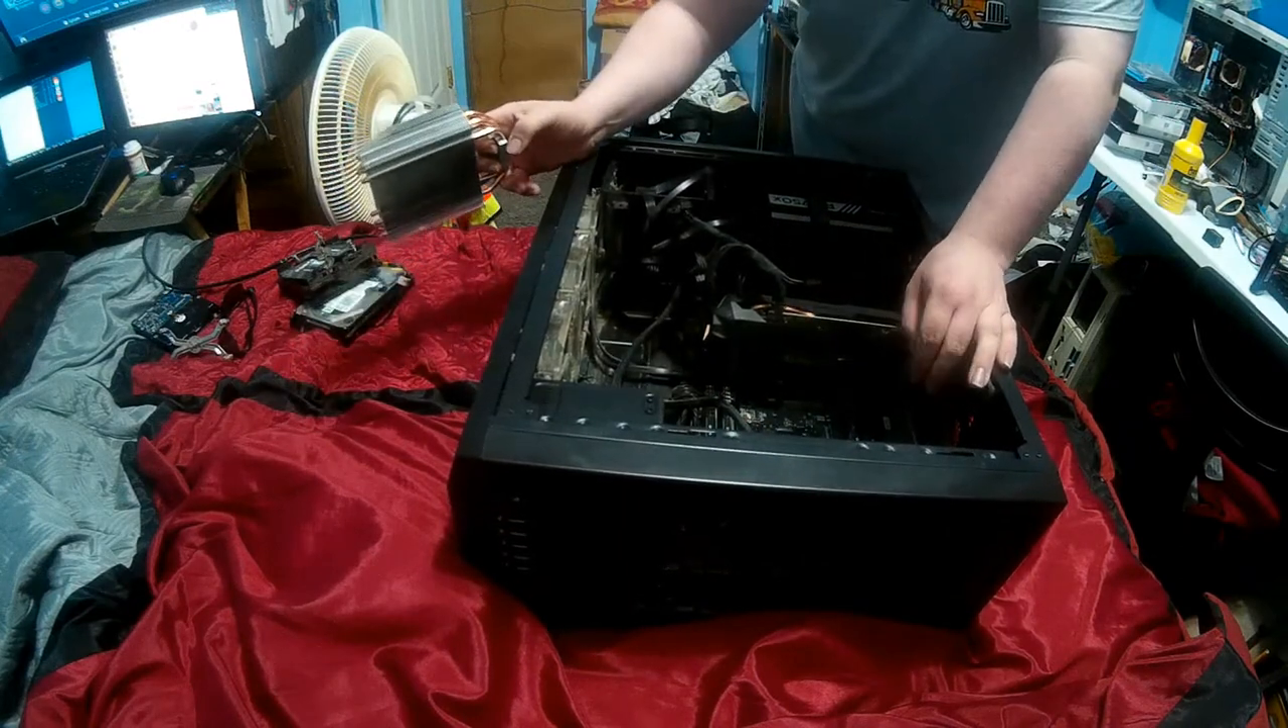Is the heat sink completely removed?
Yes.